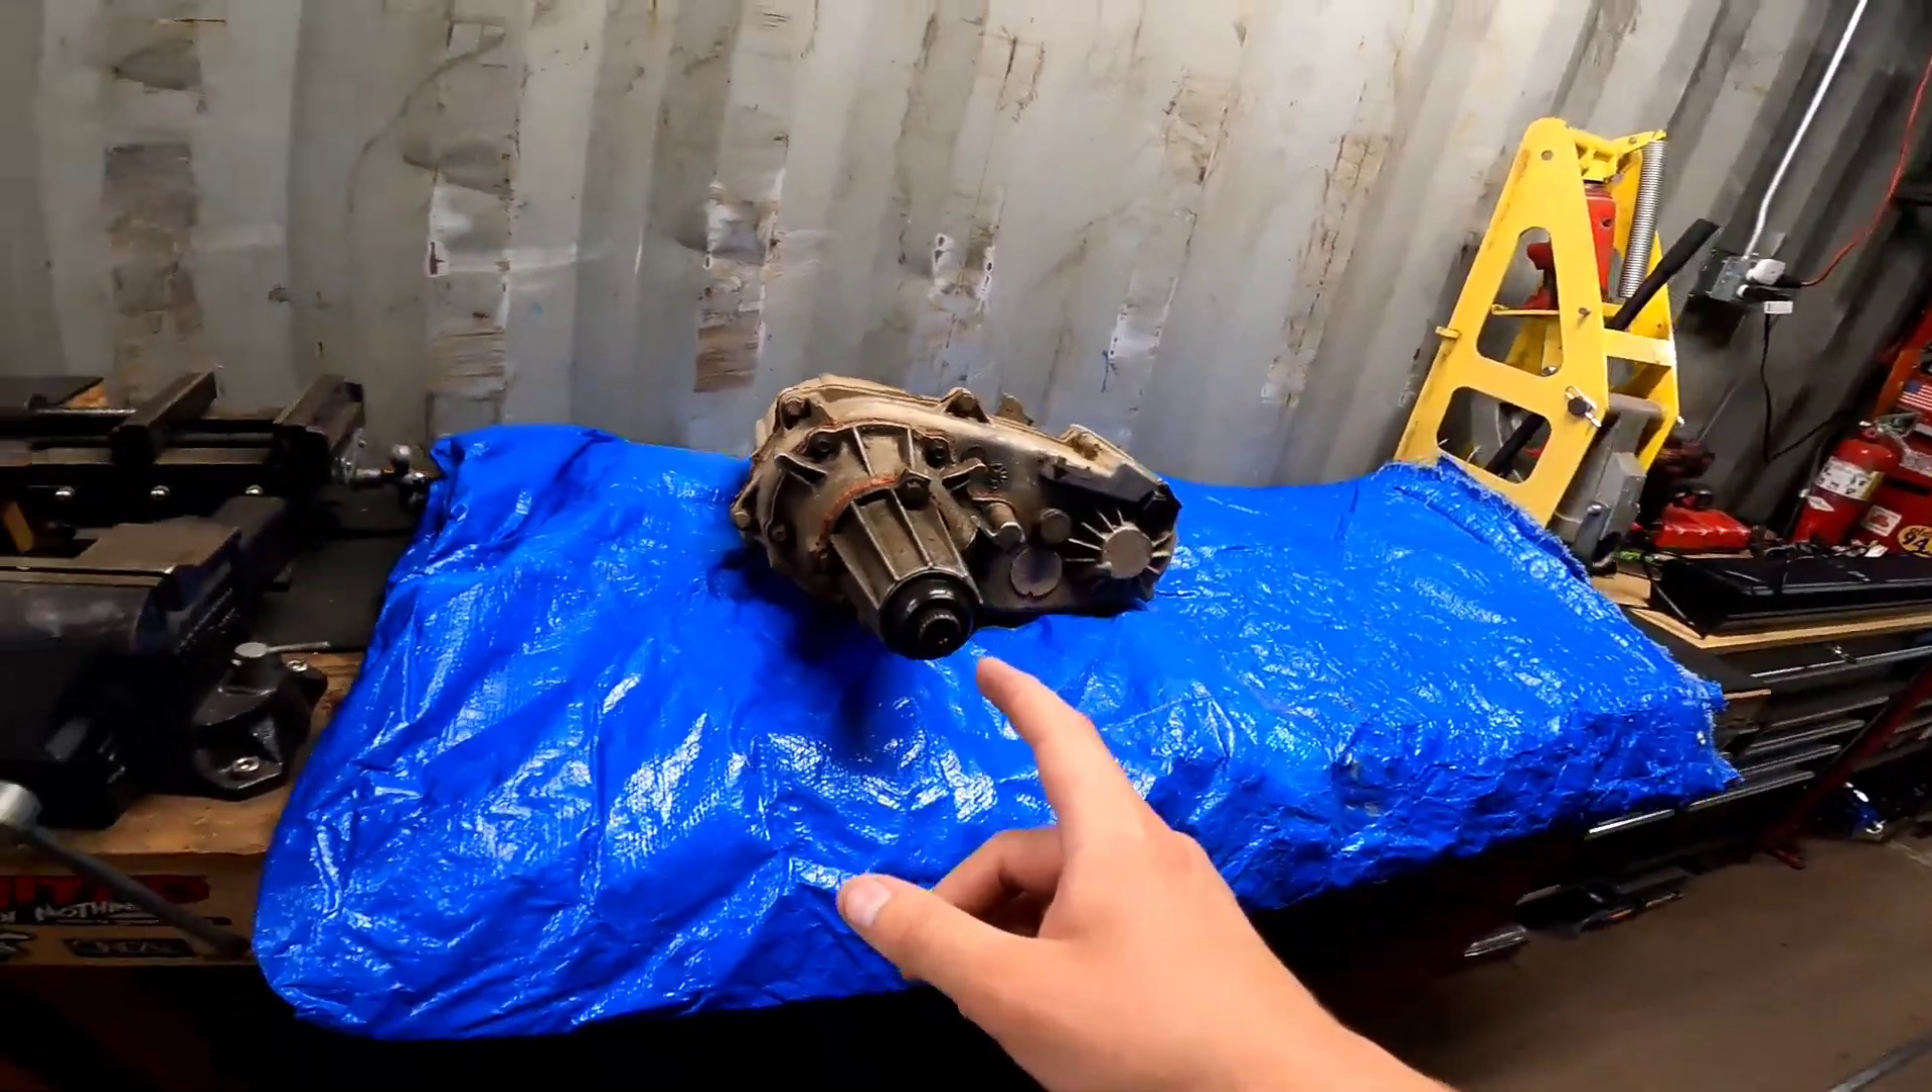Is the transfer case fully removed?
Yes.